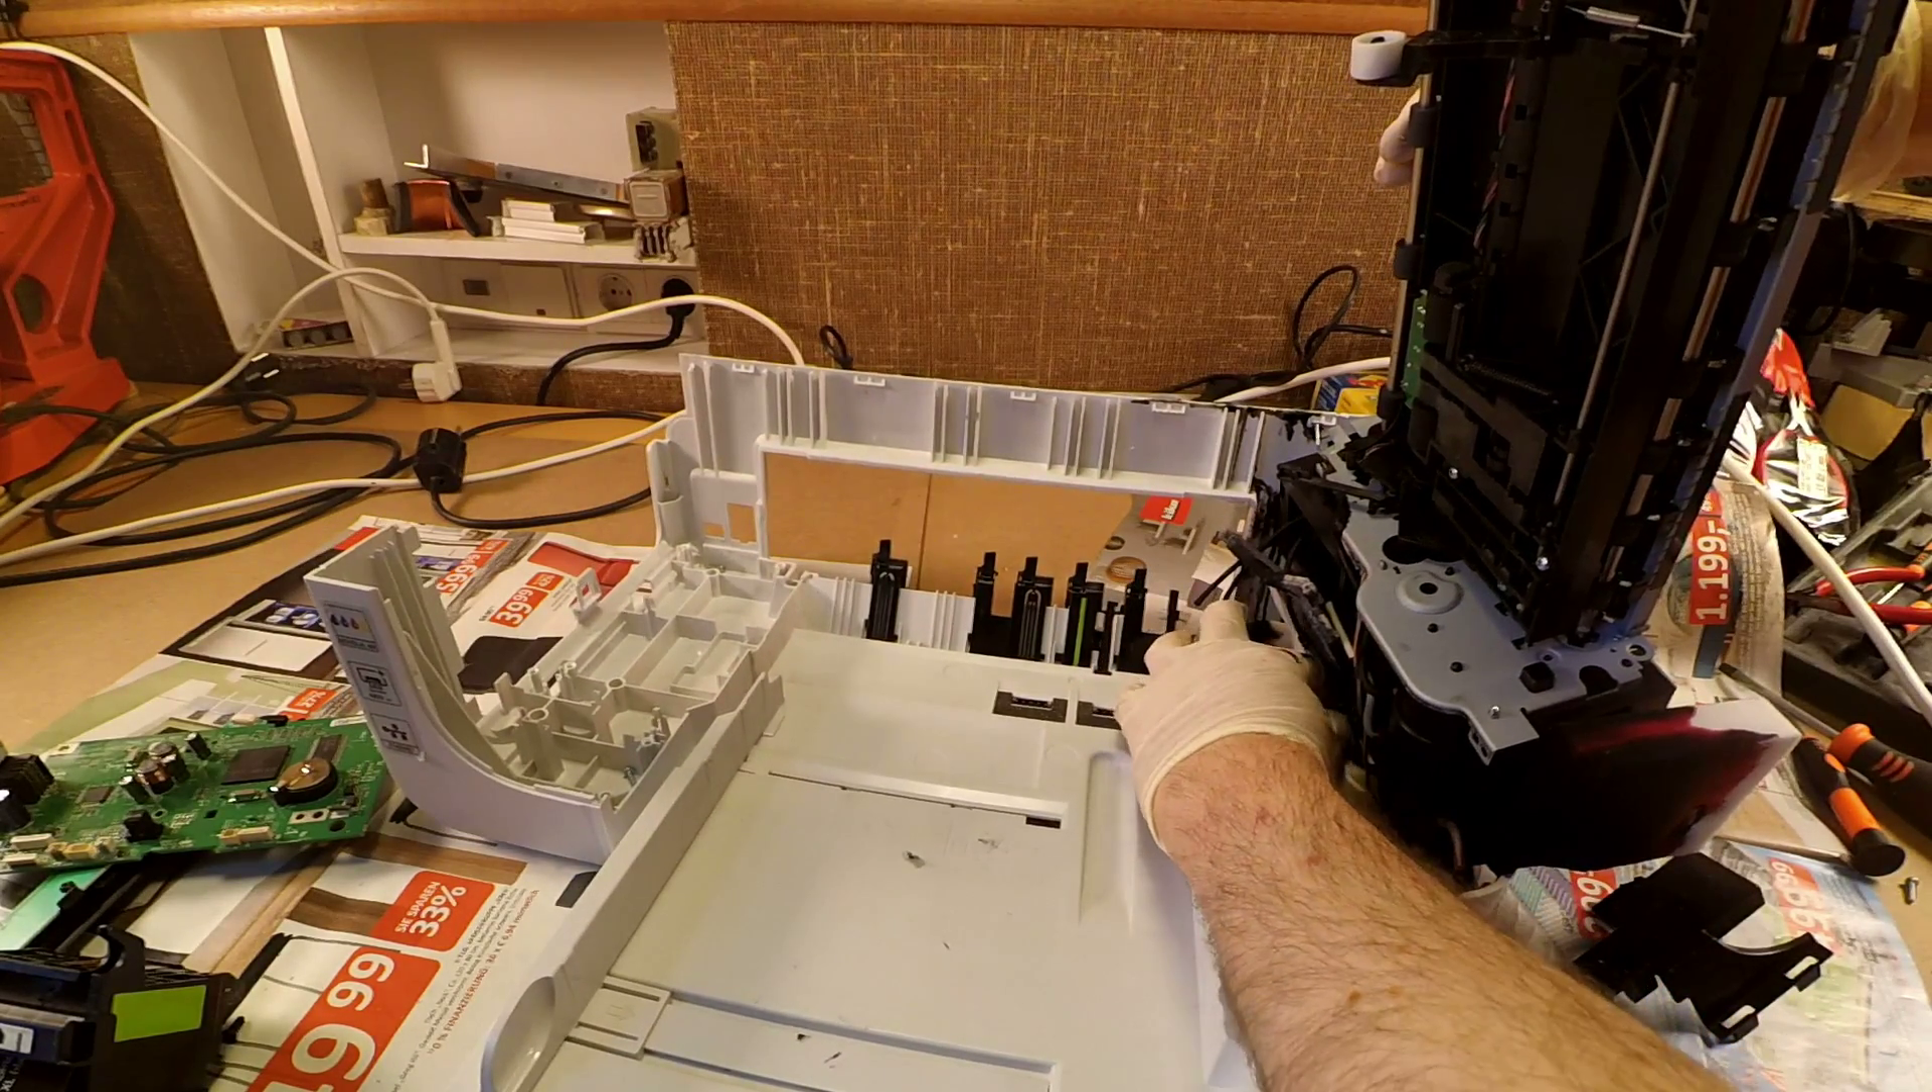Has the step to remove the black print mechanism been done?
No.